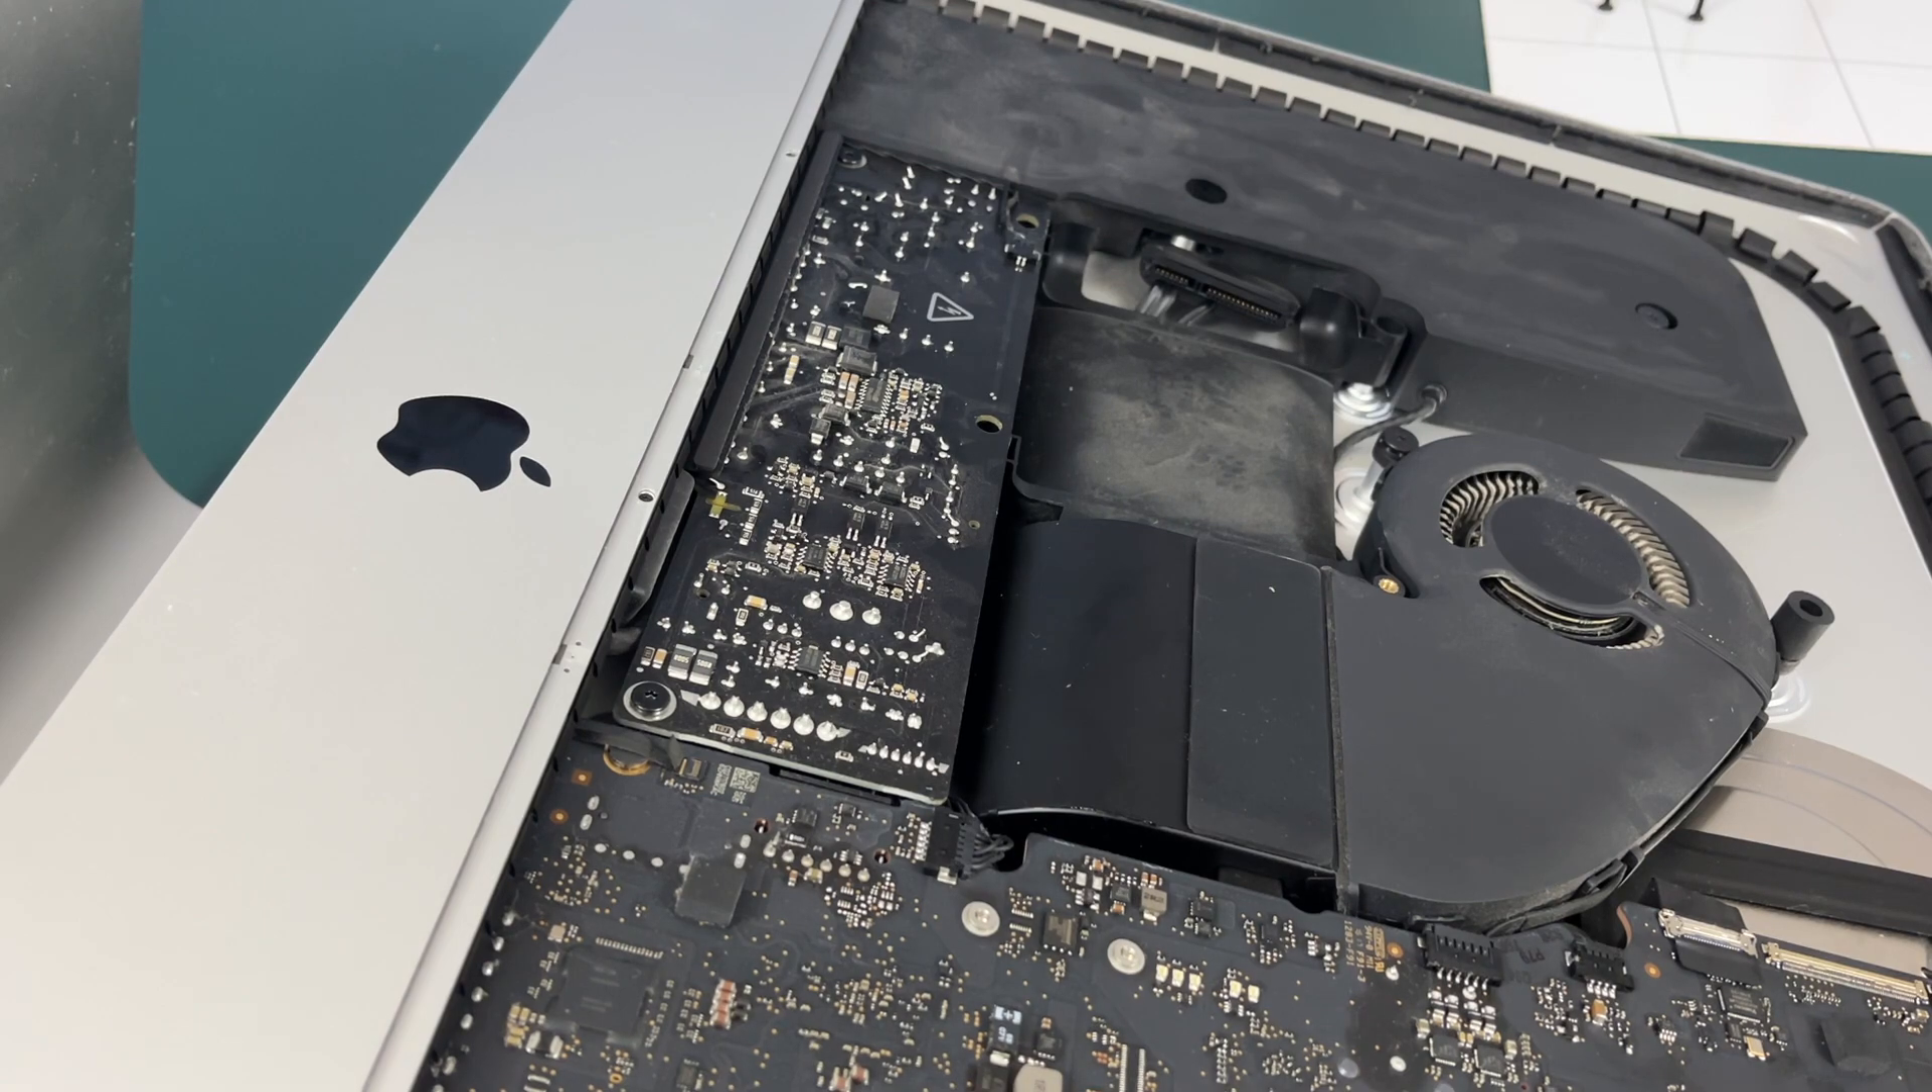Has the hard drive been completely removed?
Yes.